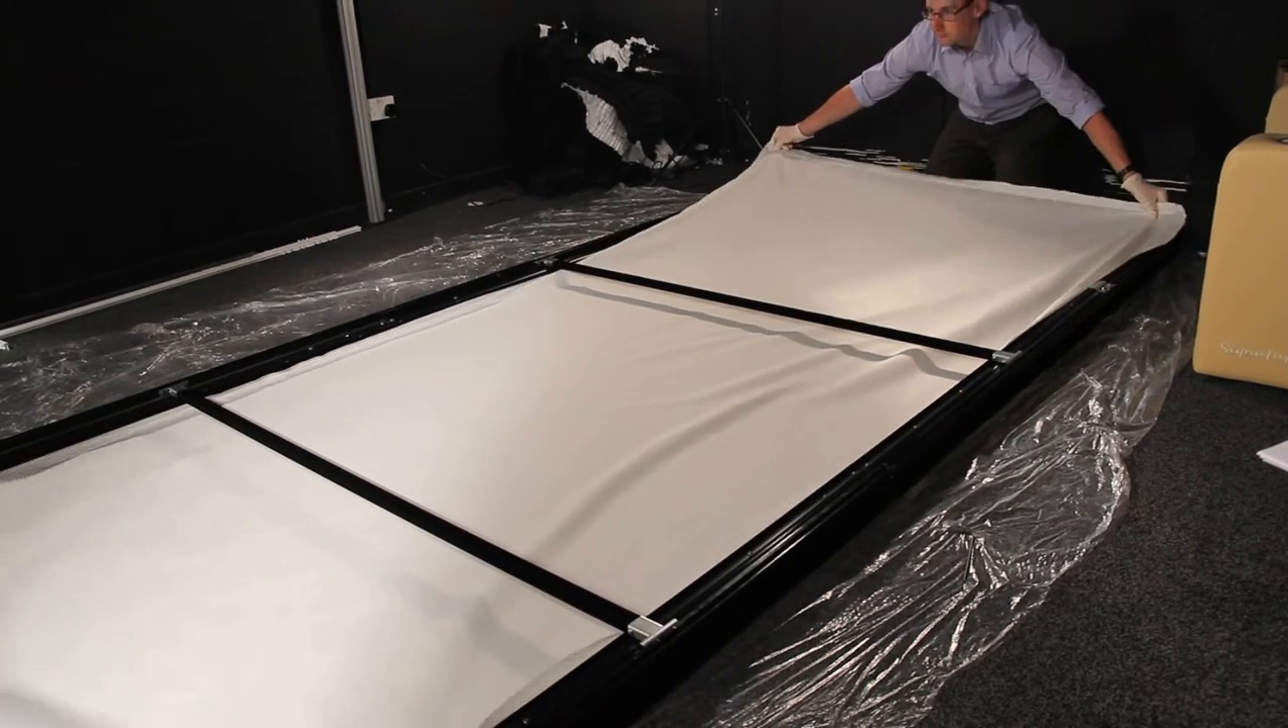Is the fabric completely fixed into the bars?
No.